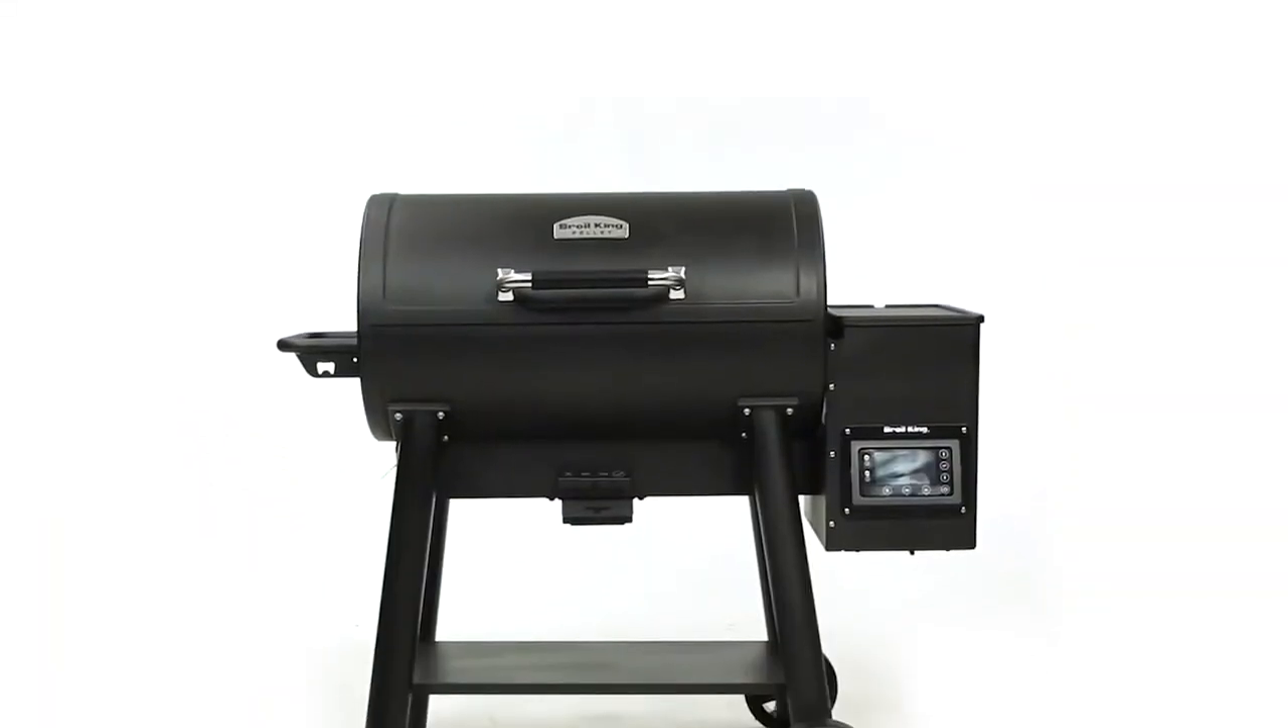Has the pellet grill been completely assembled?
Yes.